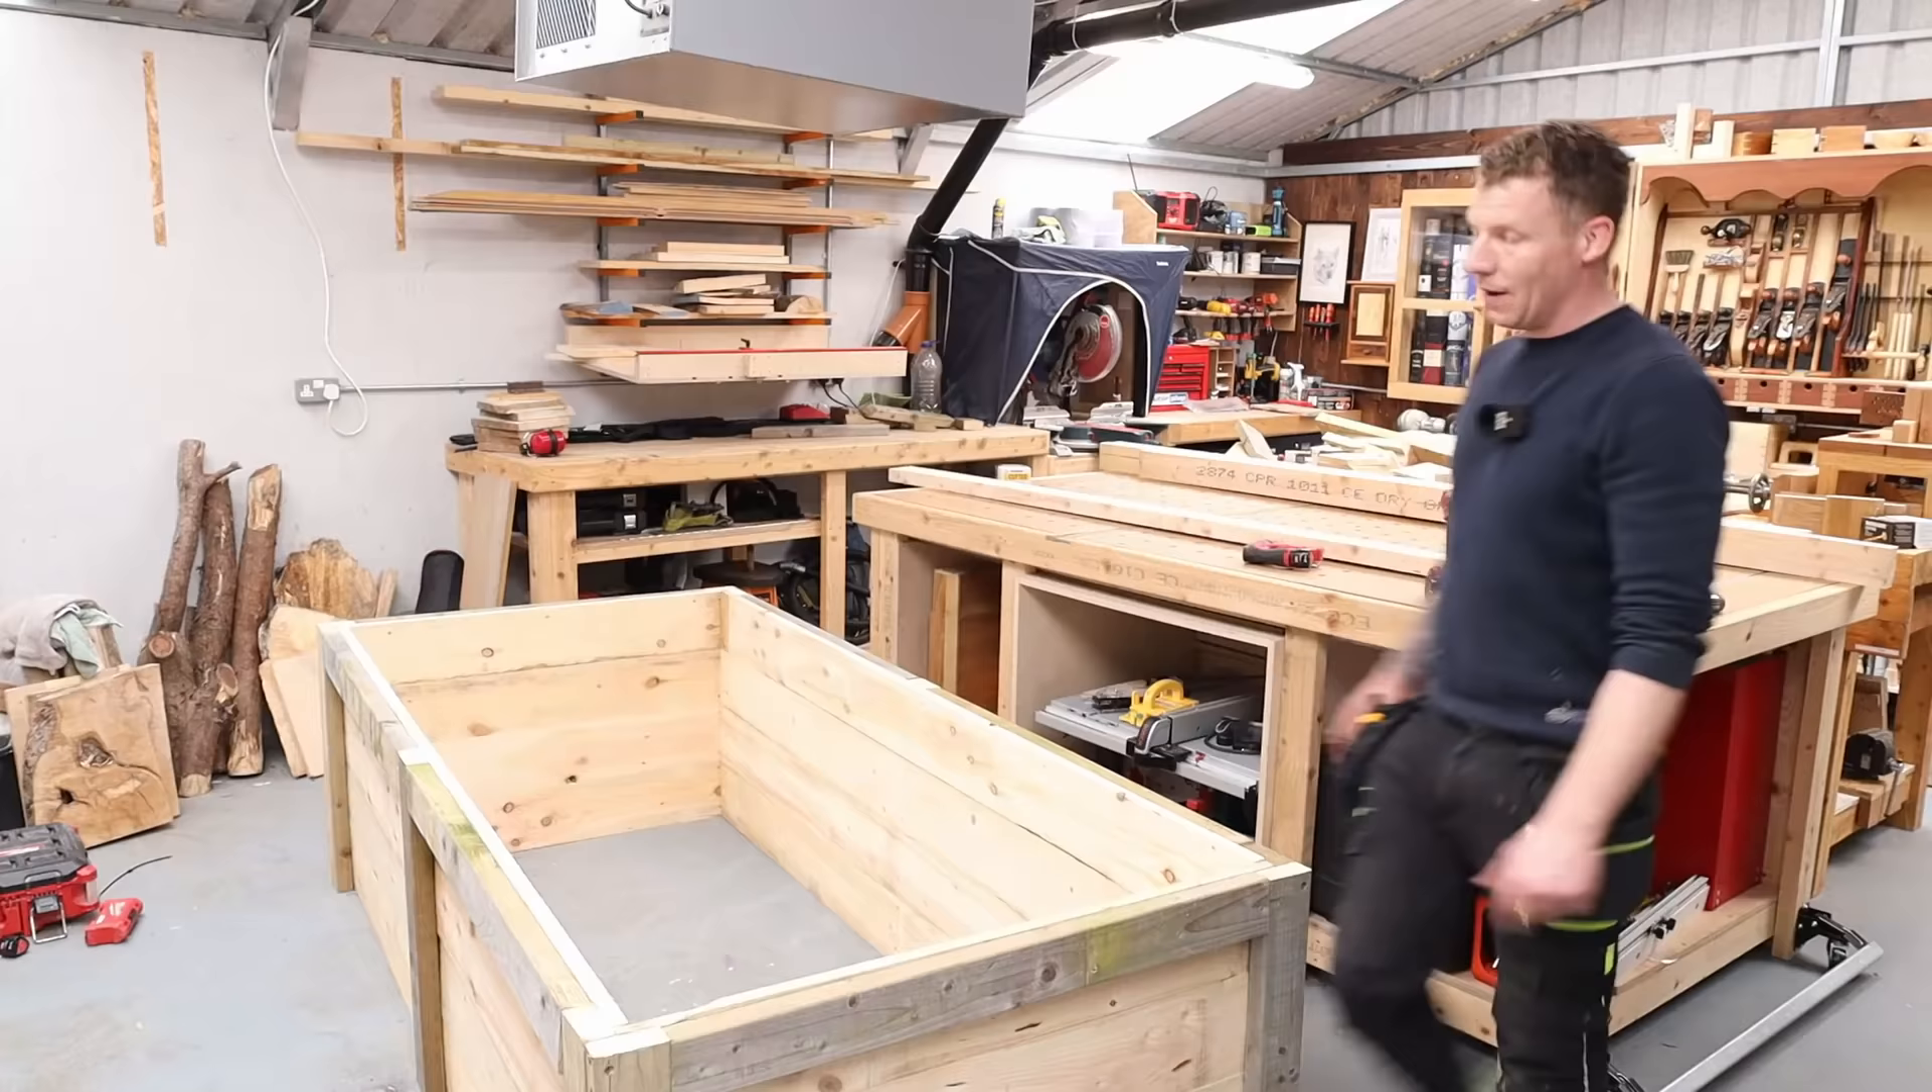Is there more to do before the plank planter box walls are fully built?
No.